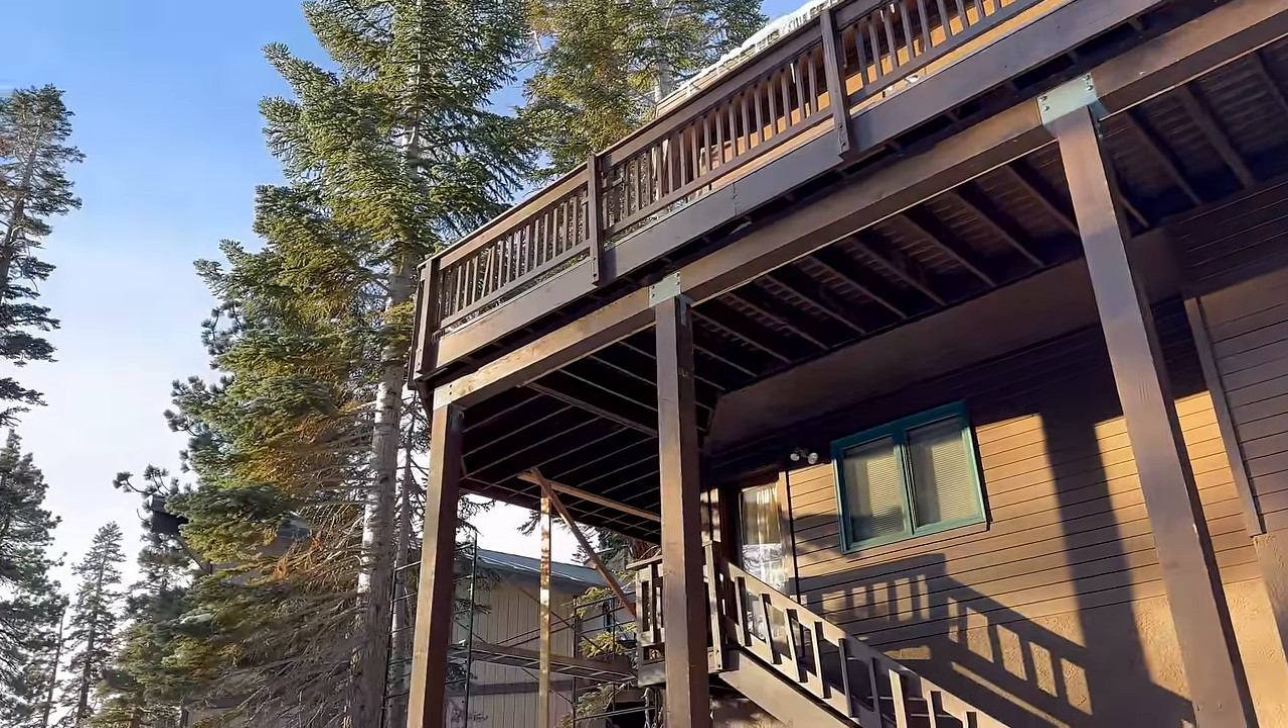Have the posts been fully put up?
Yes.